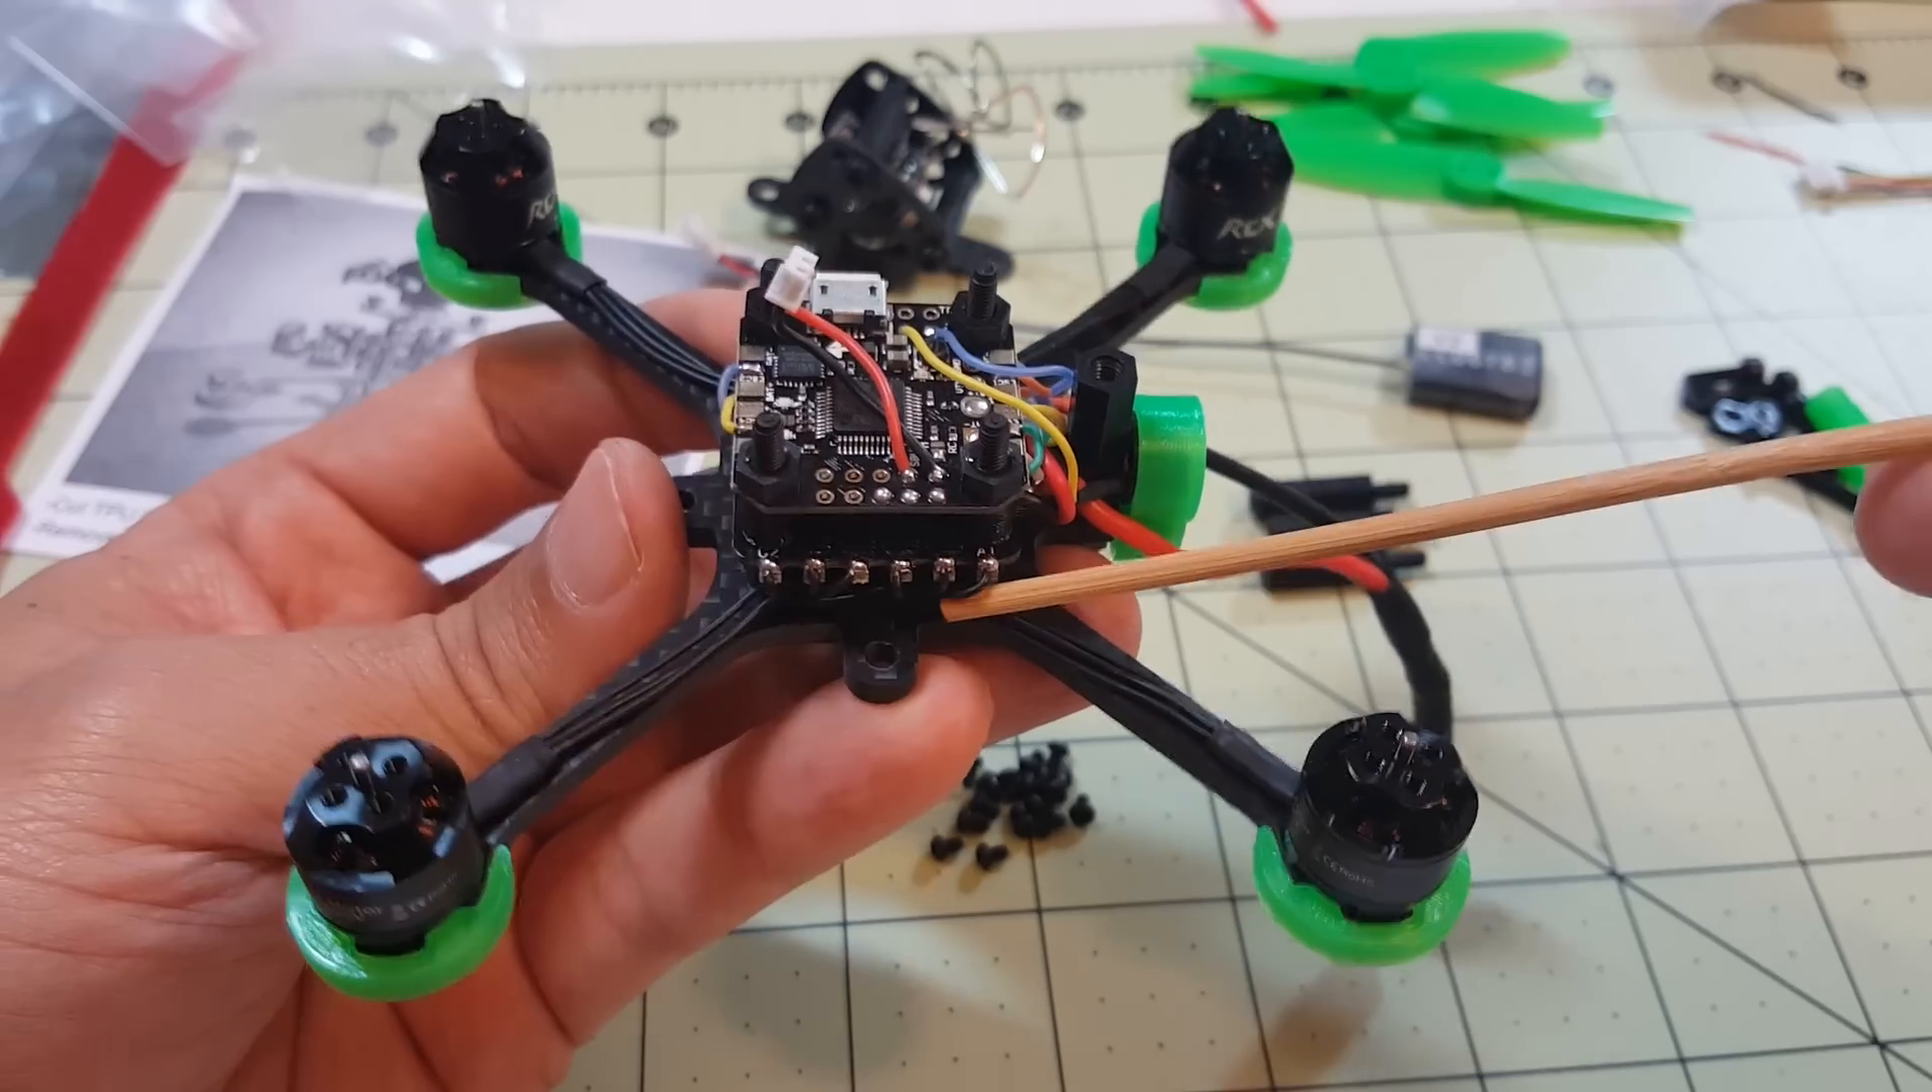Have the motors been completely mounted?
Yes.